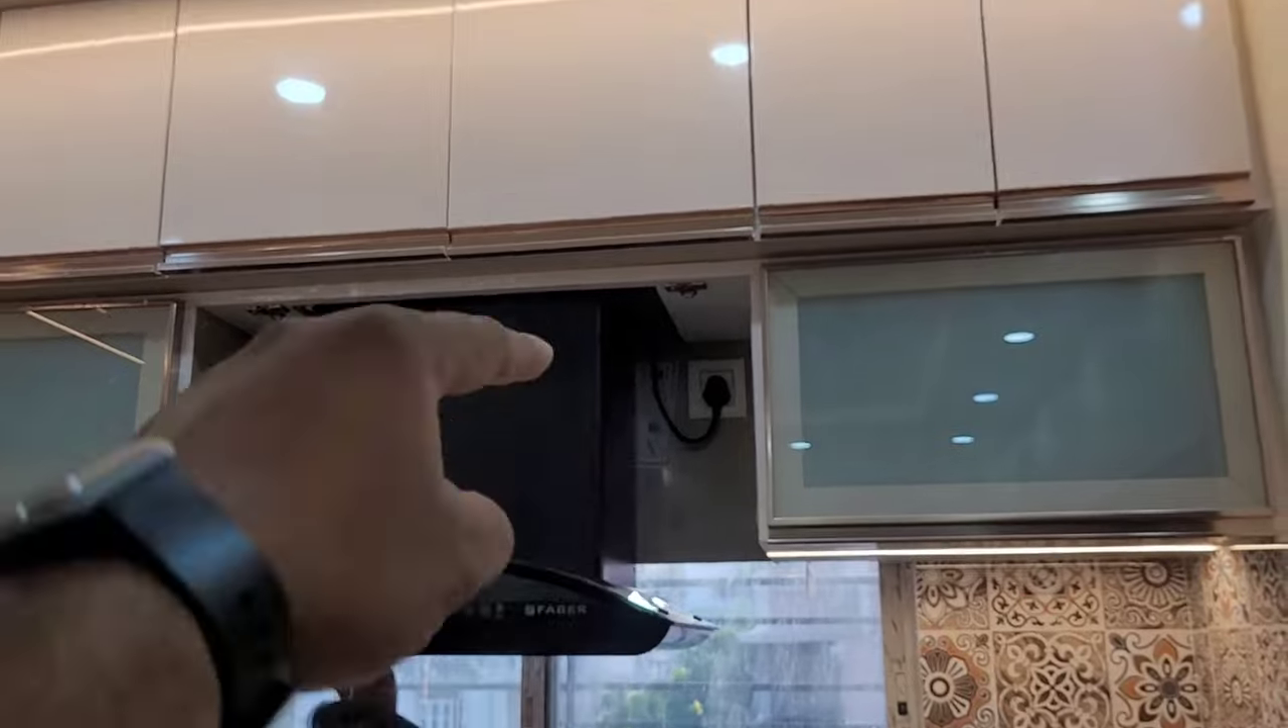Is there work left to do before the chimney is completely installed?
No.